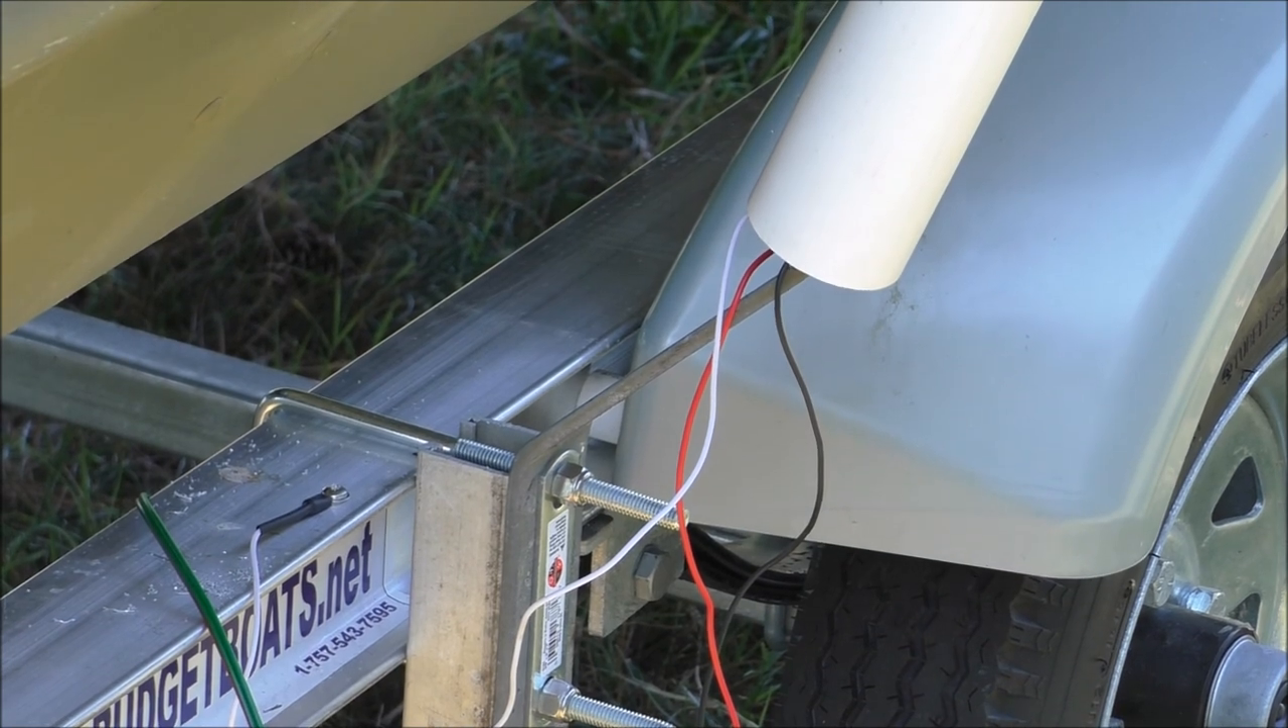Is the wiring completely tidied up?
No.